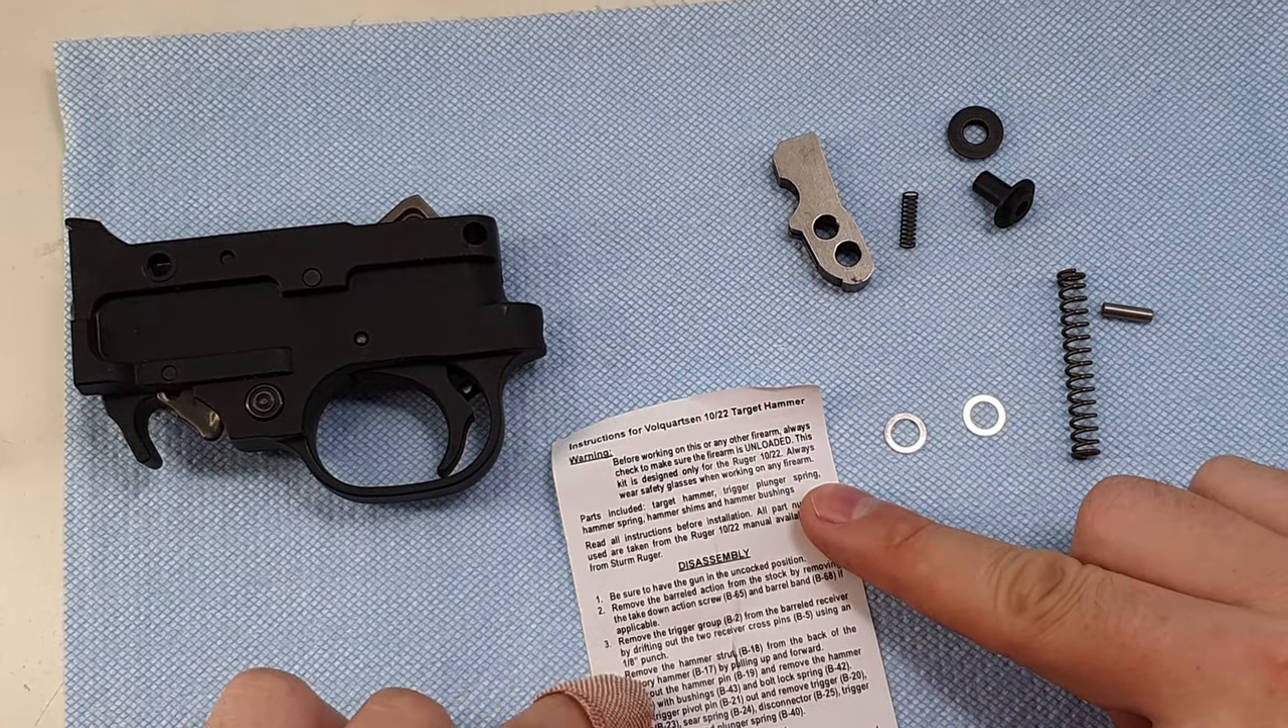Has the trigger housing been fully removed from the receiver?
Yes.